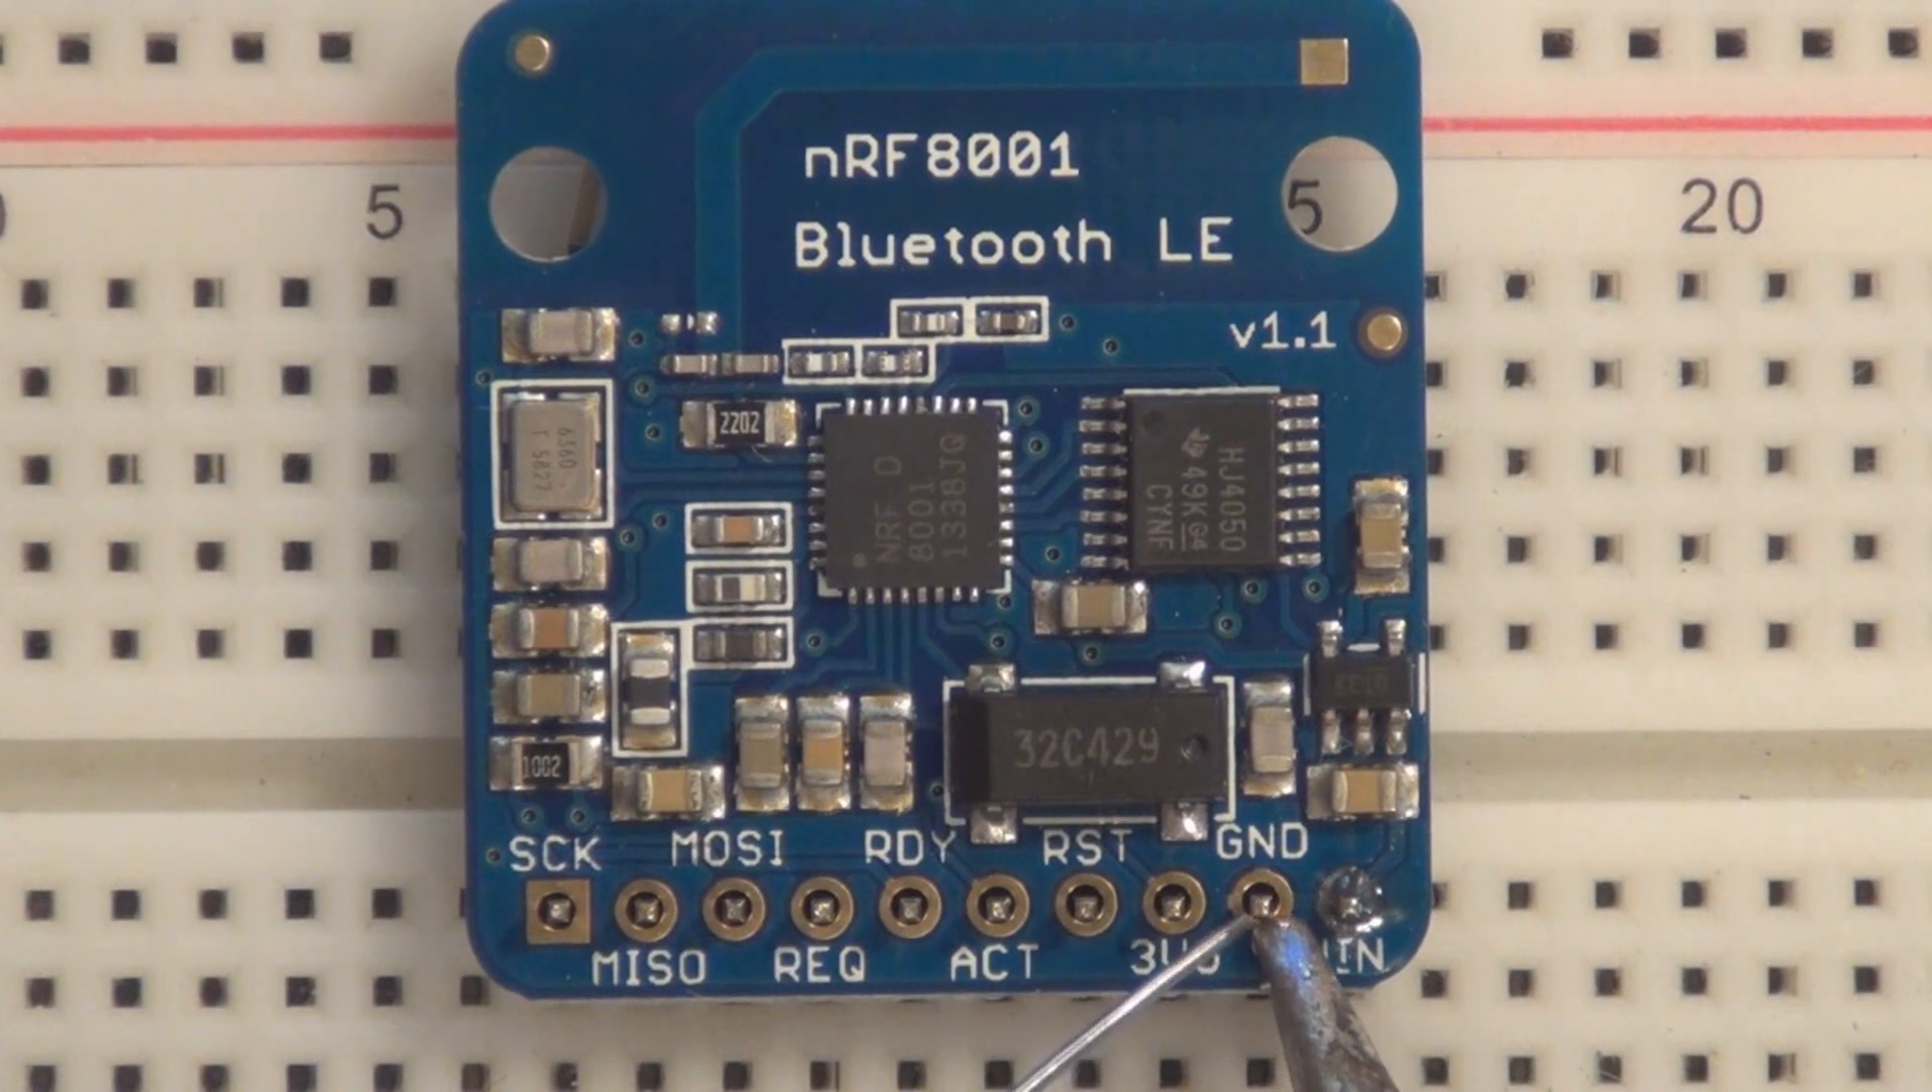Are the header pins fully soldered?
No.